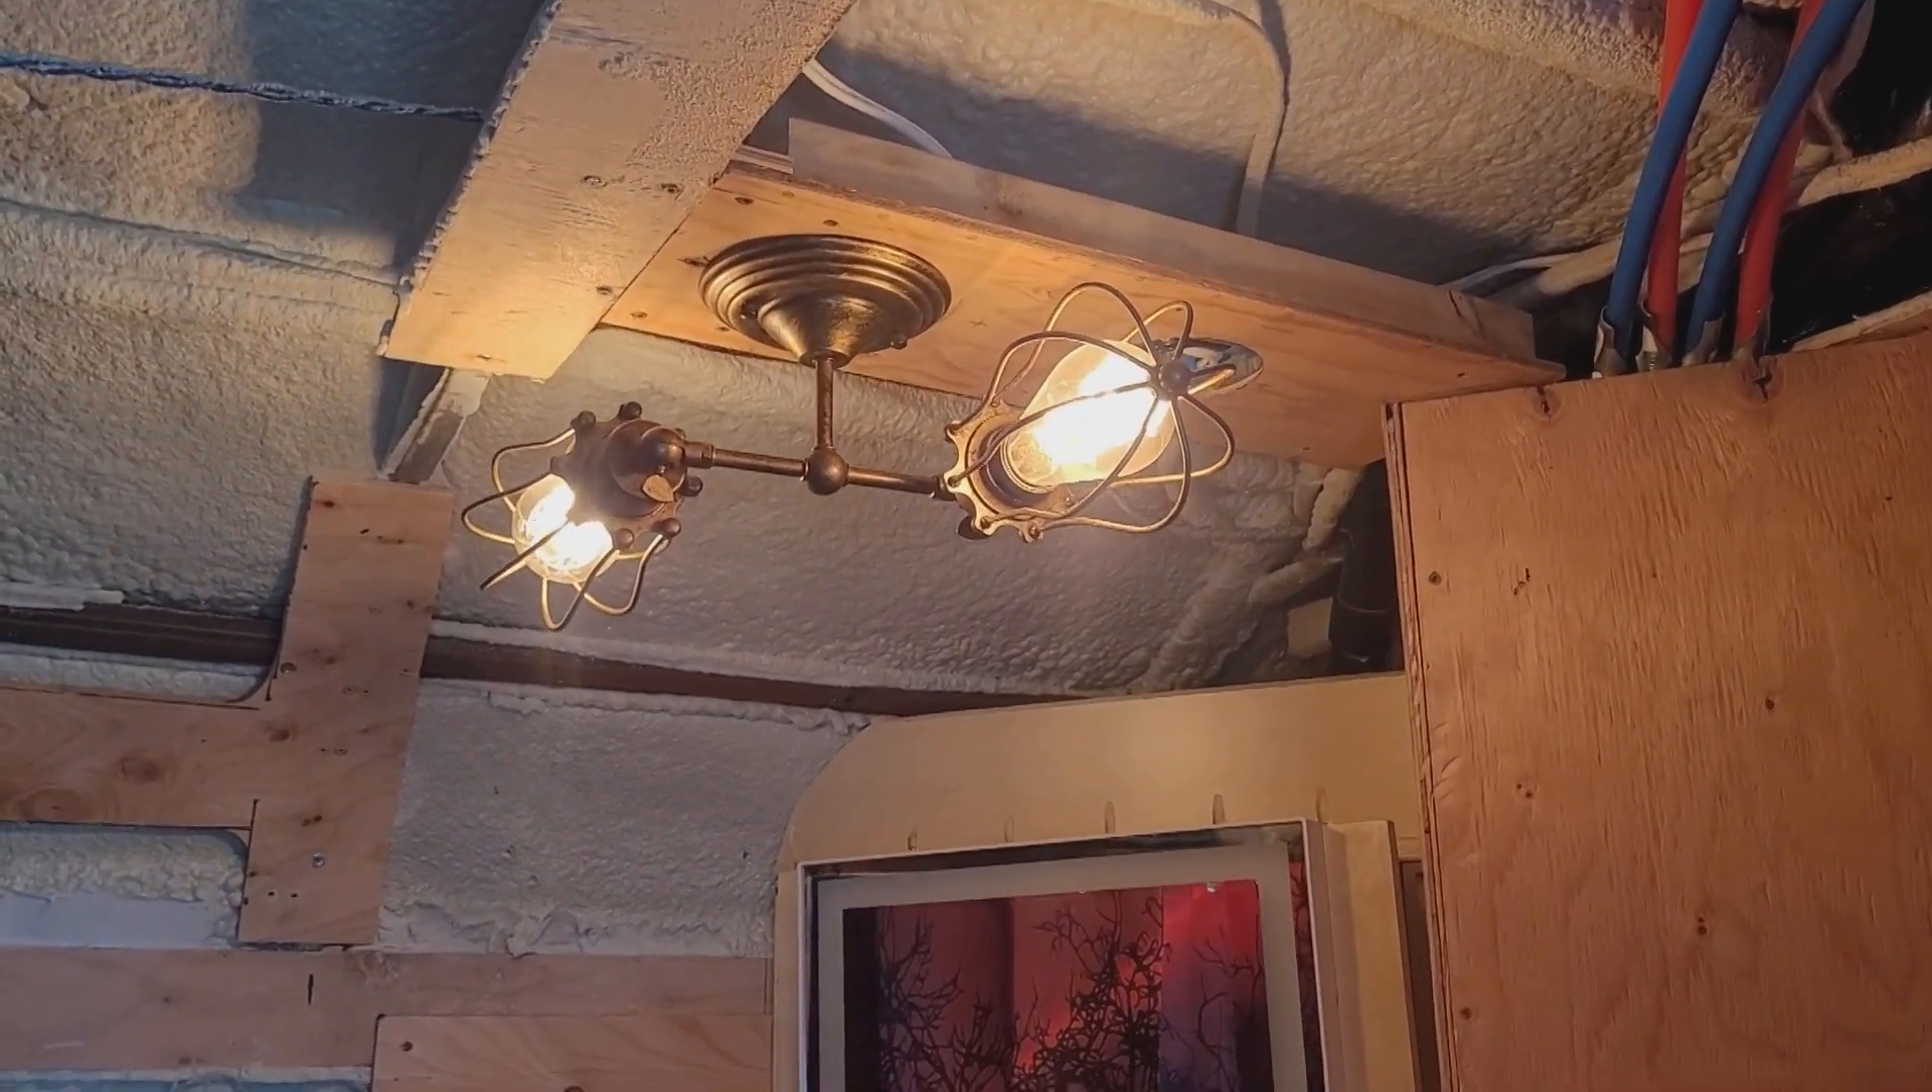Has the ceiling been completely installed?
No.